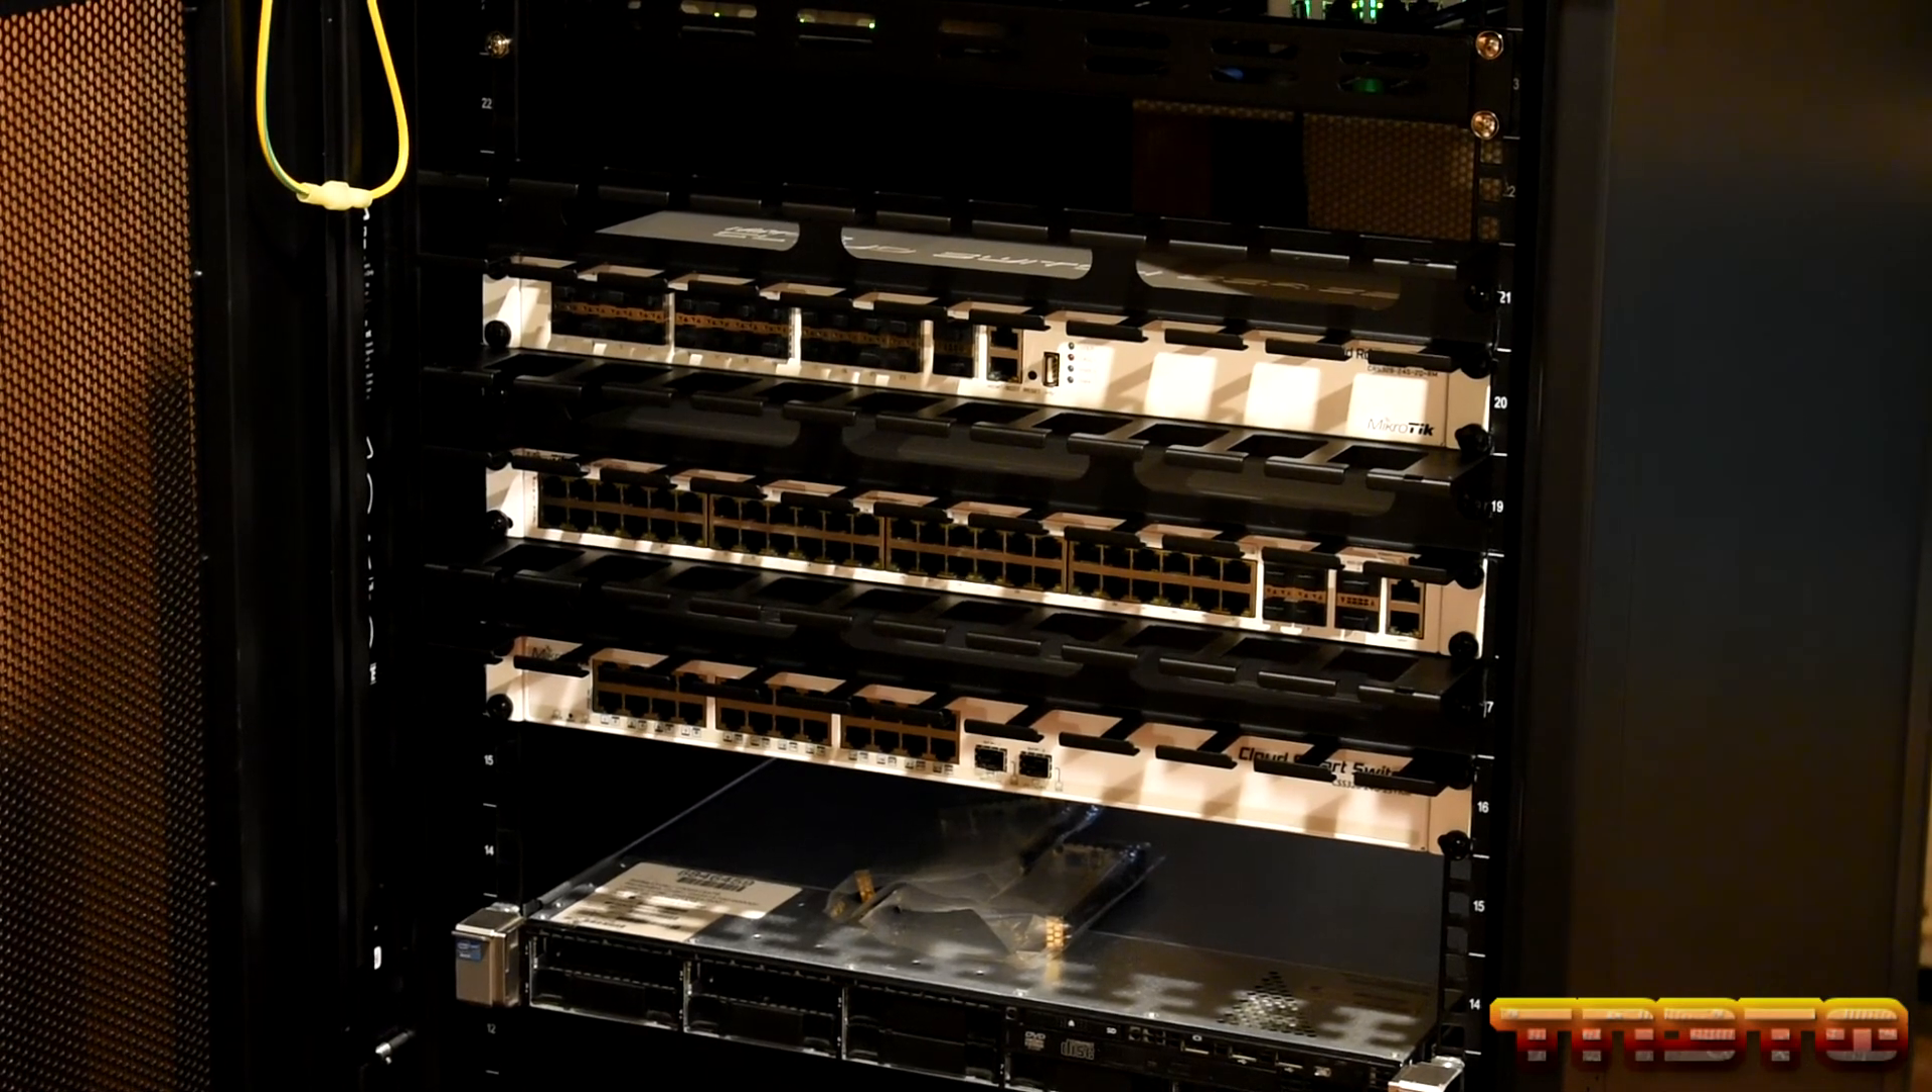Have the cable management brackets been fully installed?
Yes.